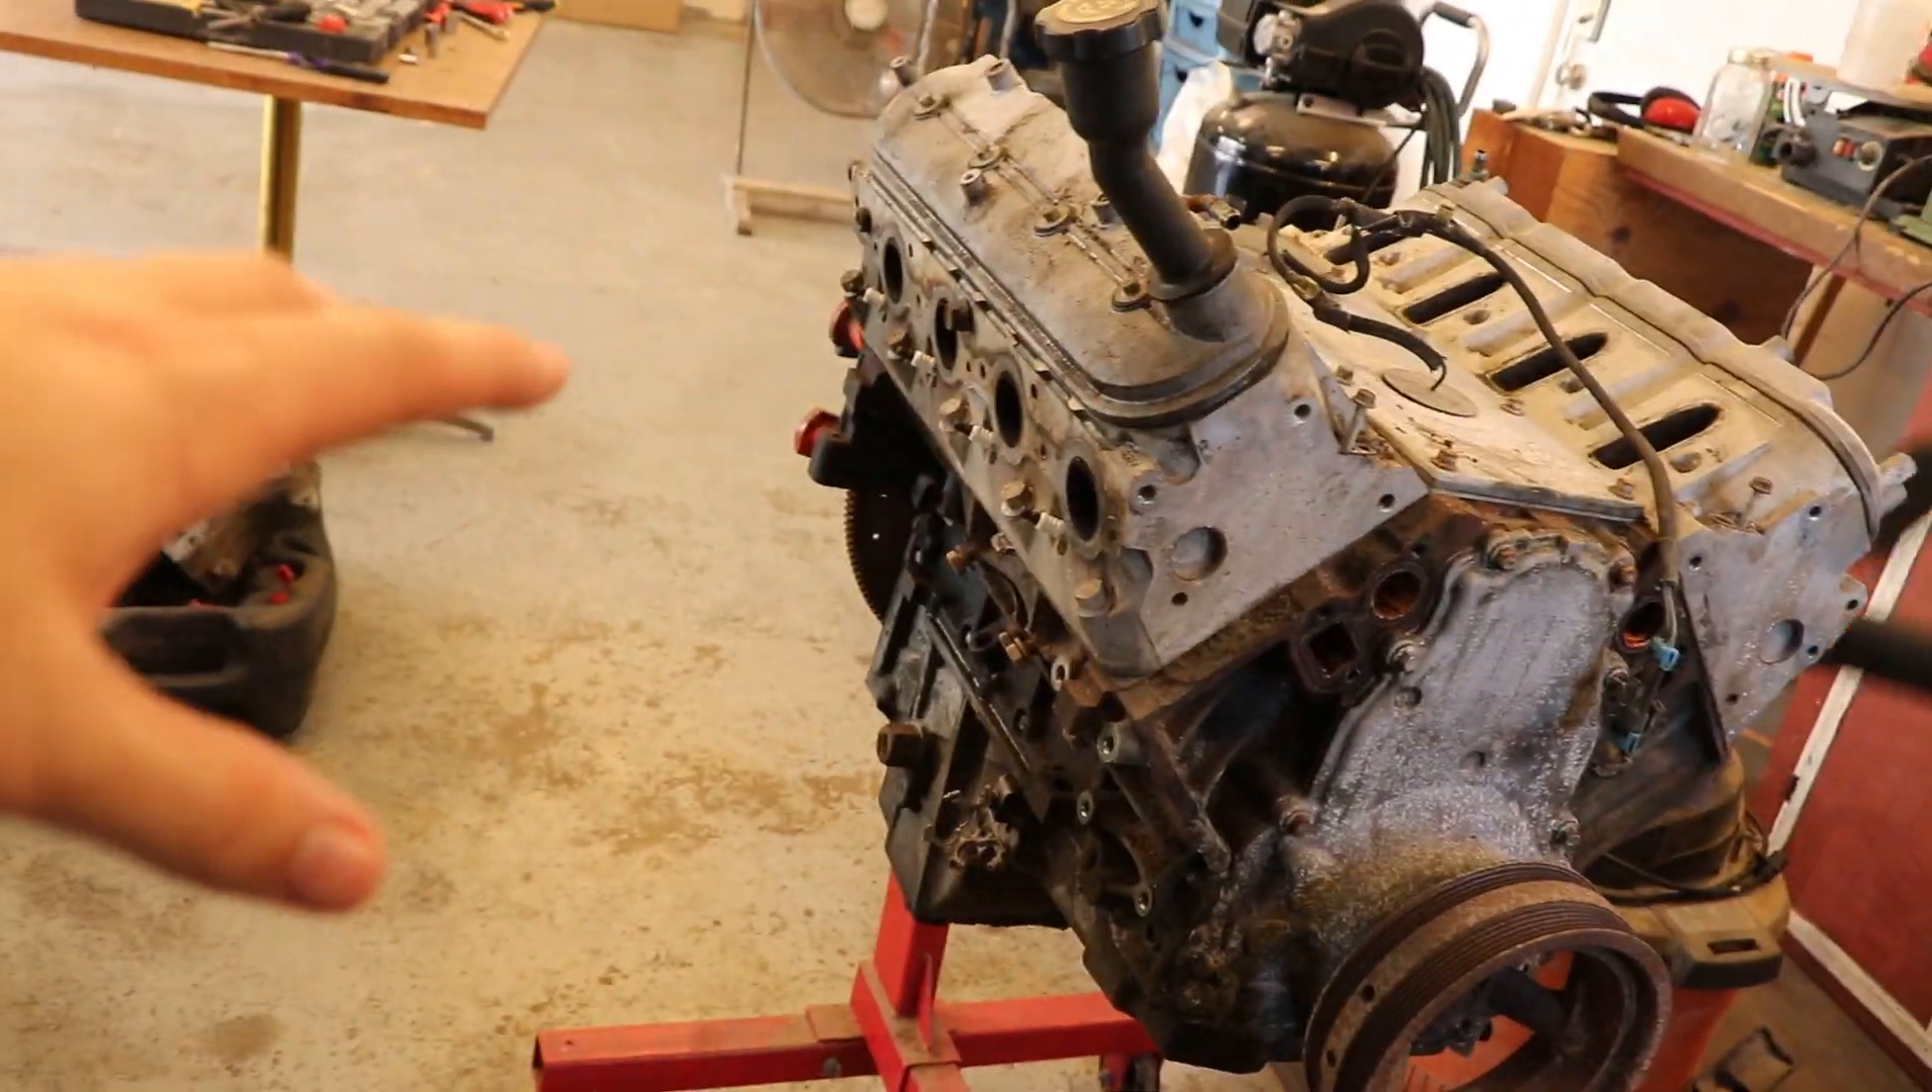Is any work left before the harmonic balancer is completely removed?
Yes.